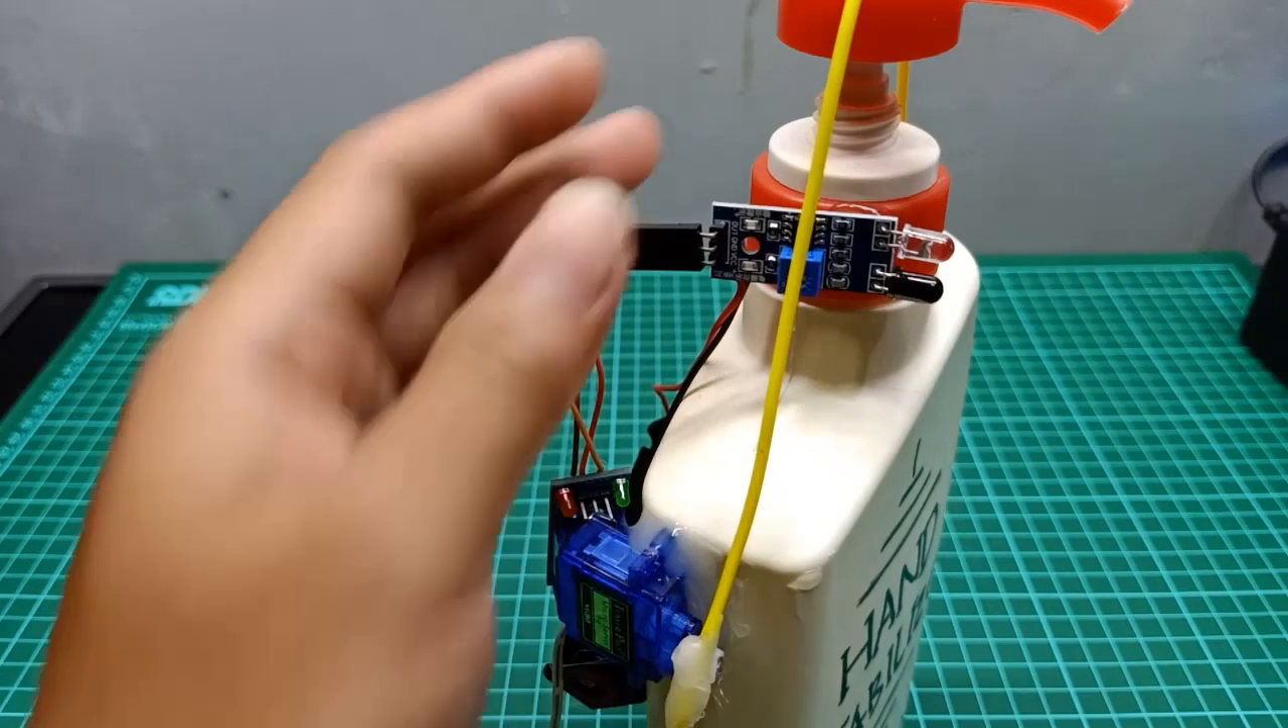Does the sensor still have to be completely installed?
No.